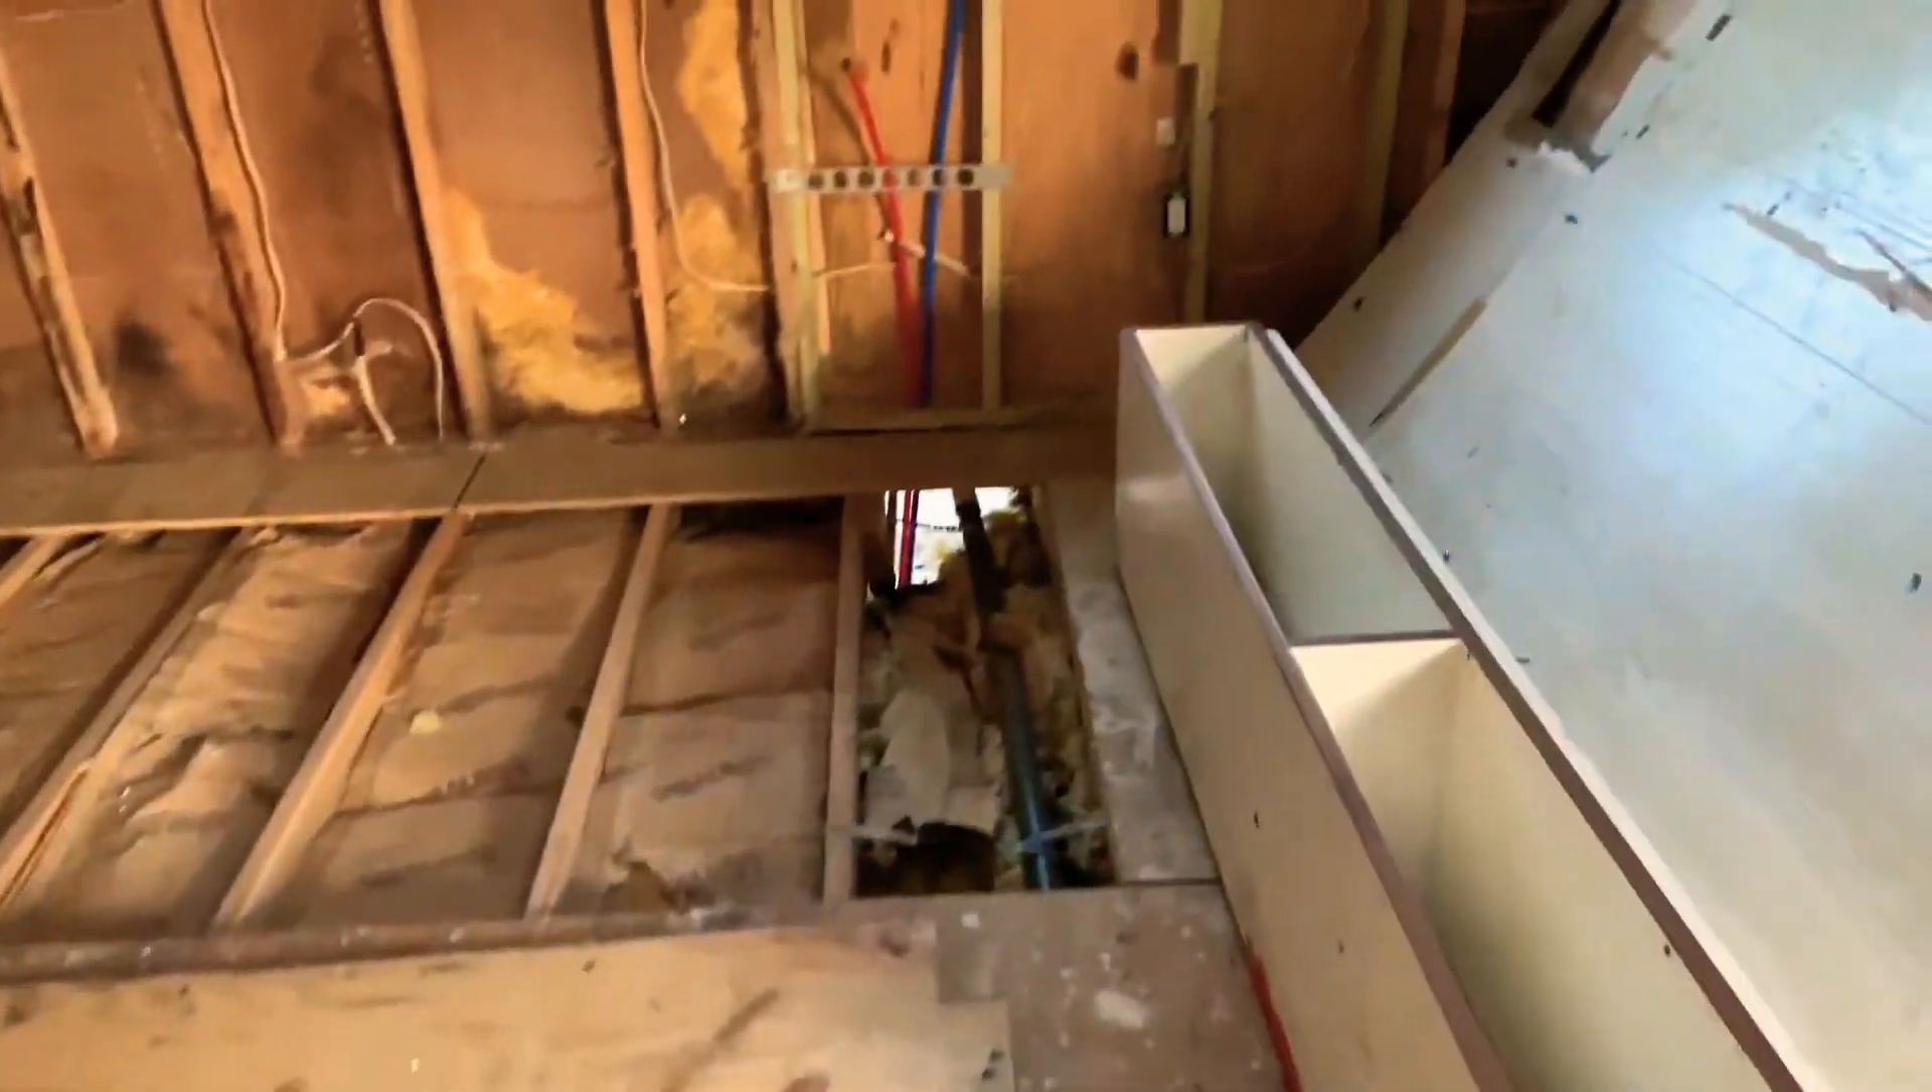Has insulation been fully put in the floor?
No.